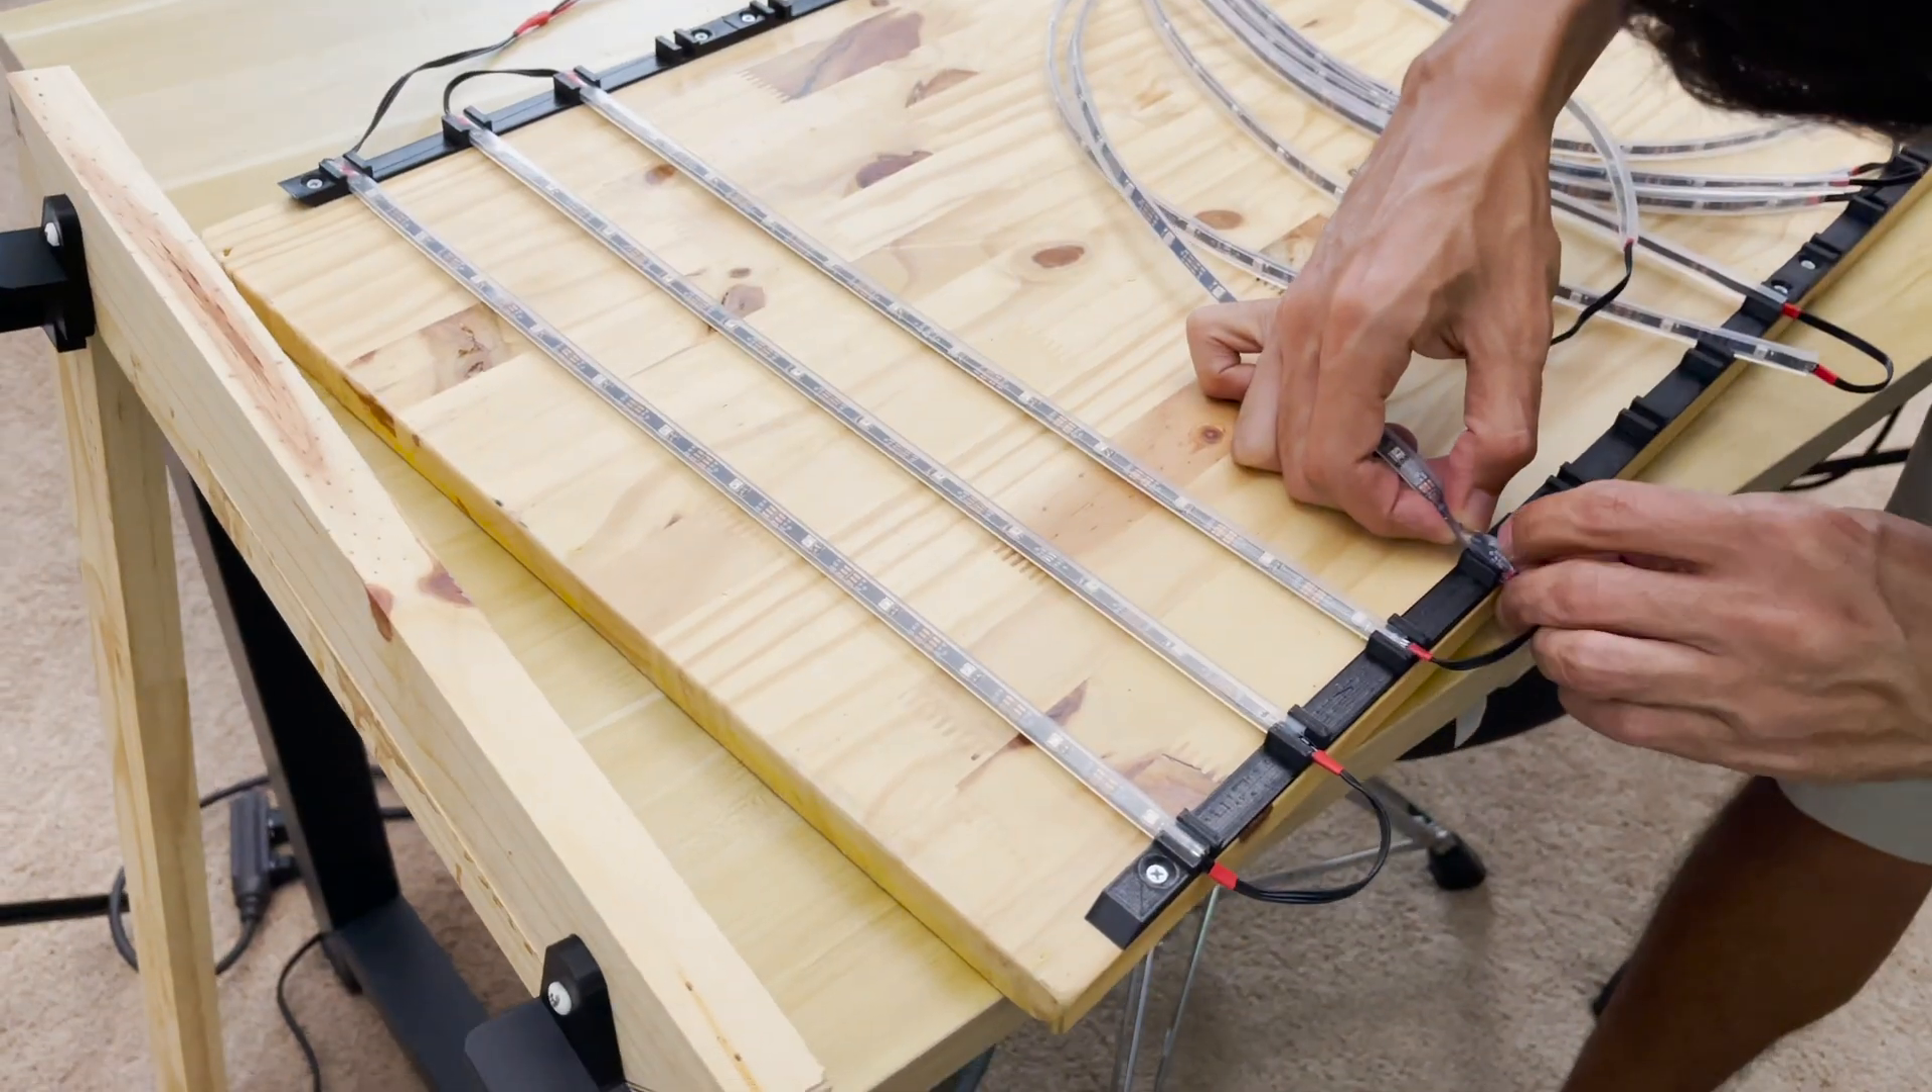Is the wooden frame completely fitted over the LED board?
No.